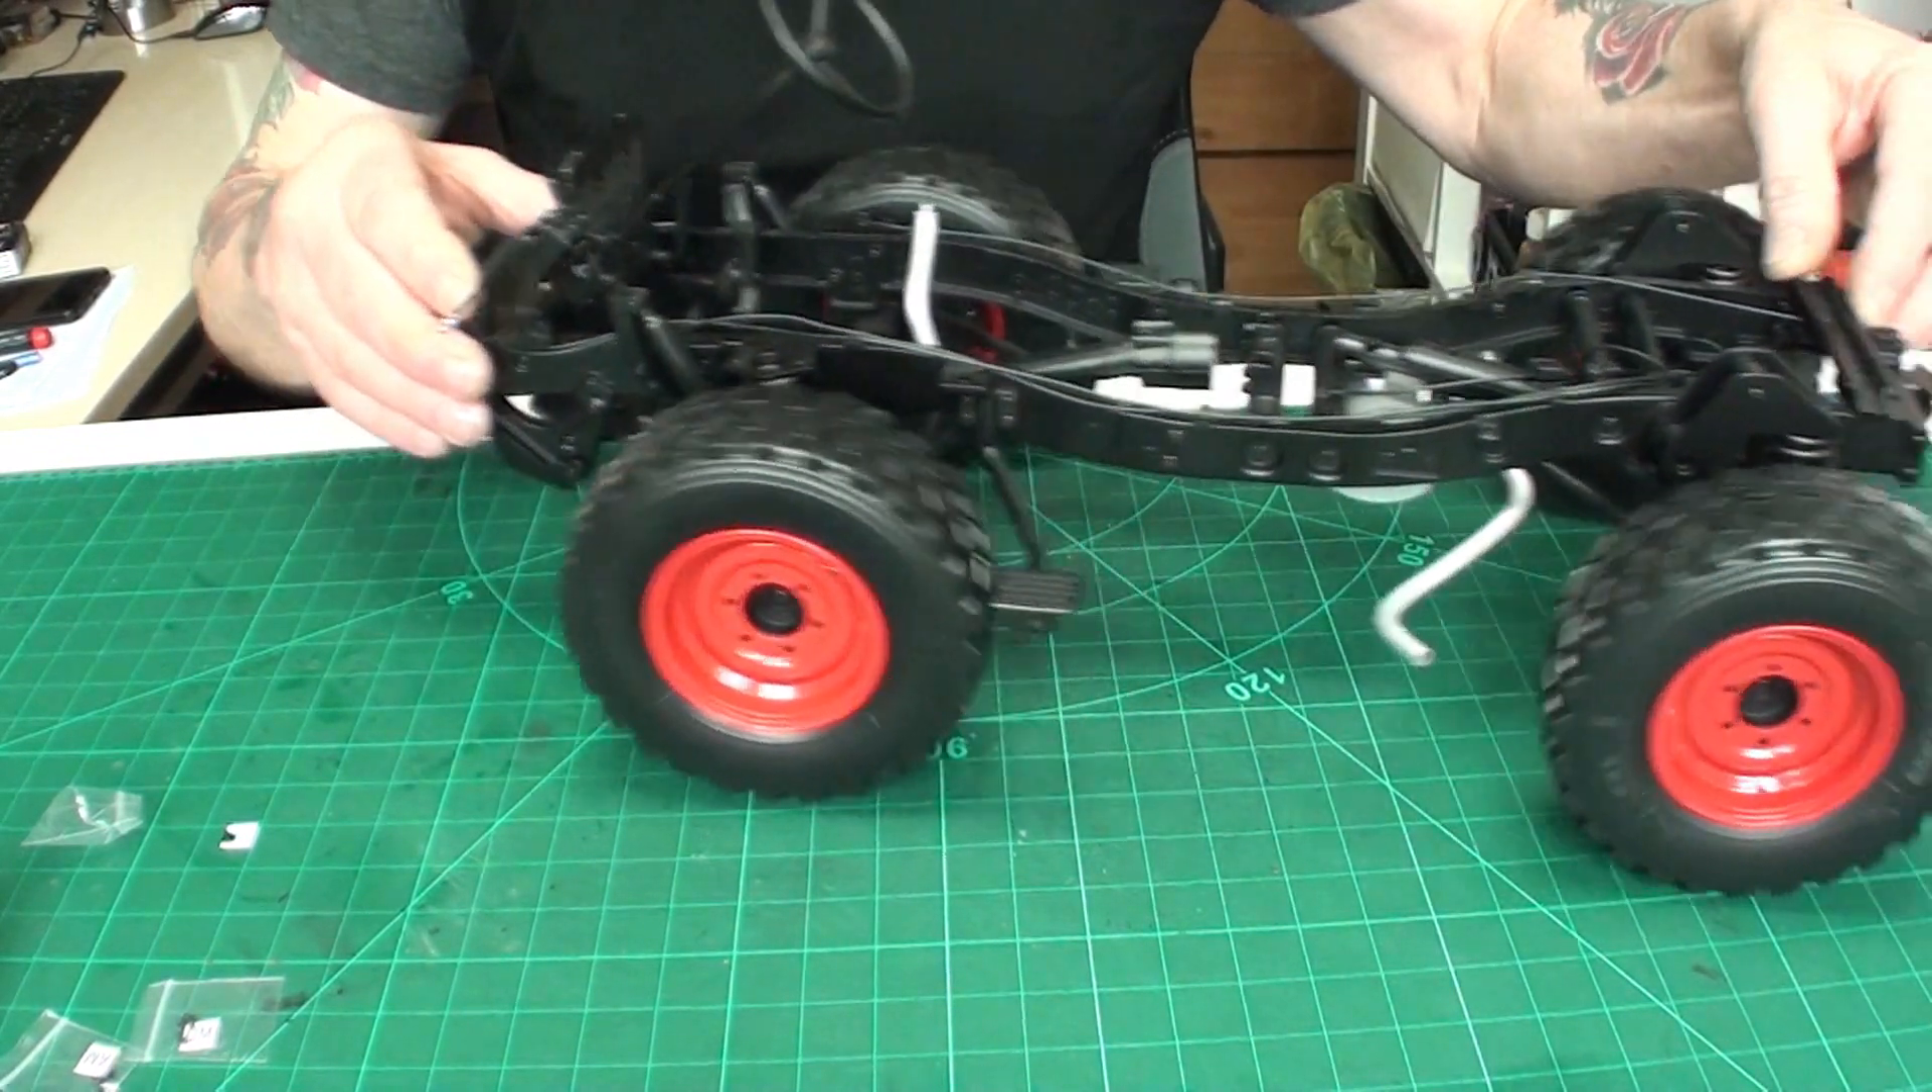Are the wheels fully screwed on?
Yes.